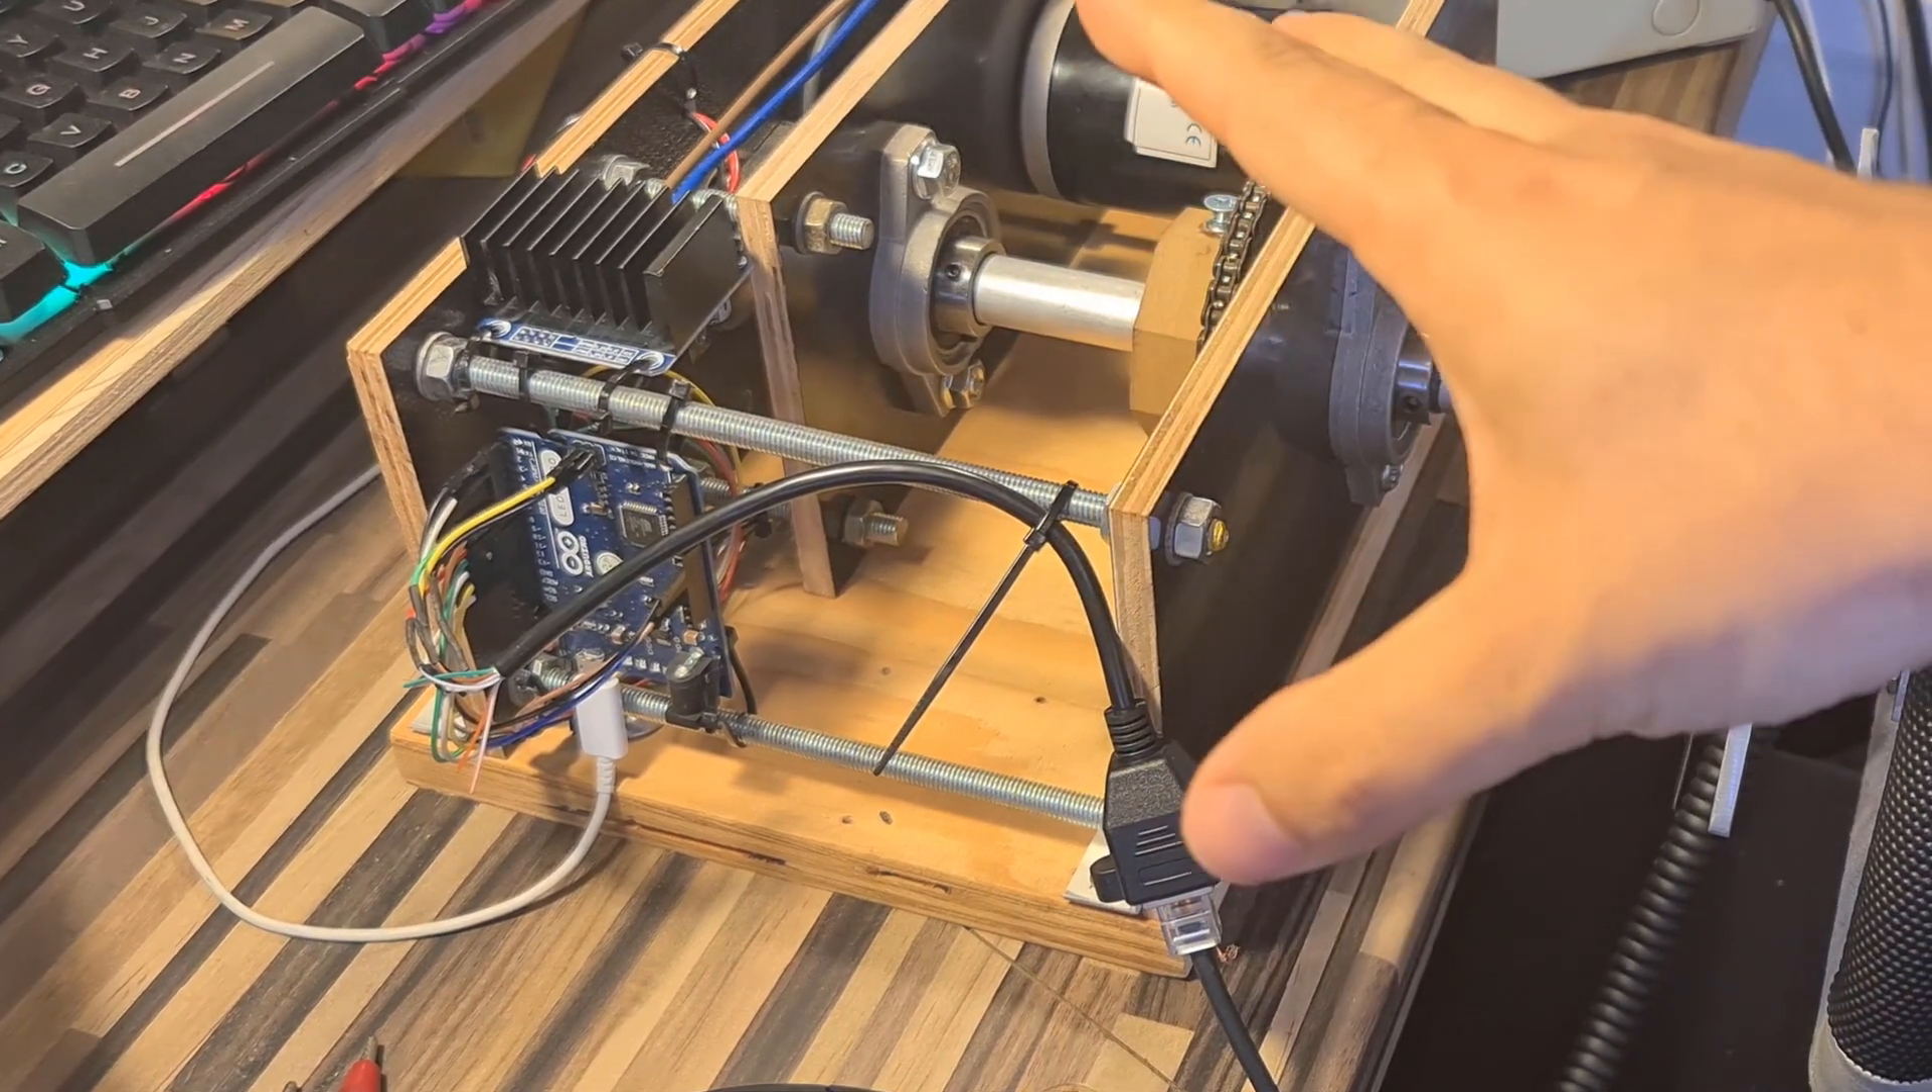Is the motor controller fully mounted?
Yes.